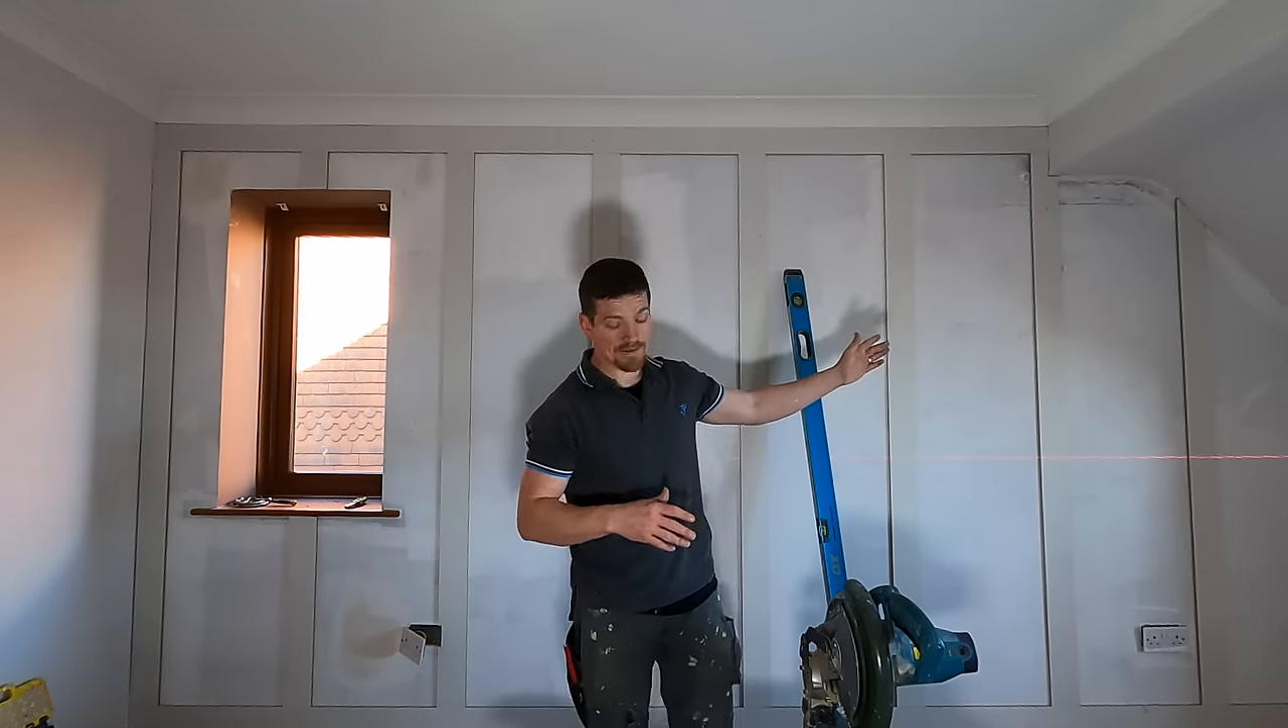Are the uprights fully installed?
Yes.